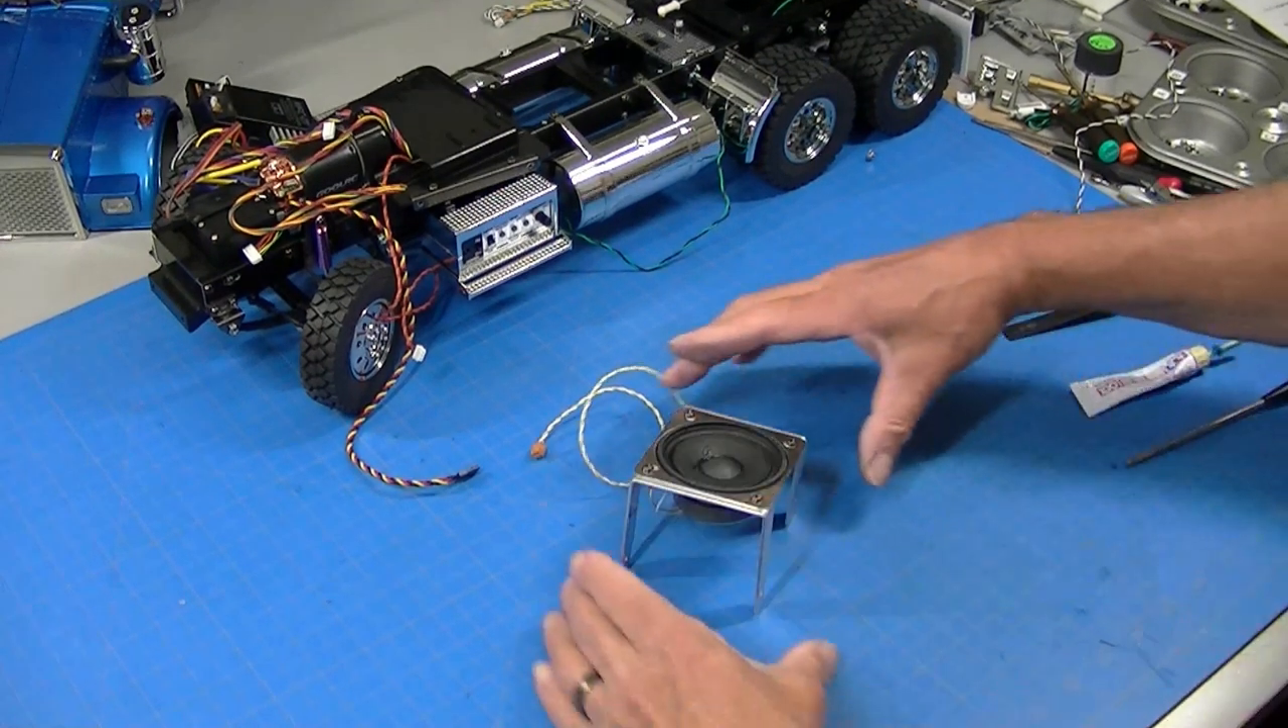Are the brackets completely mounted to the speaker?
Yes.